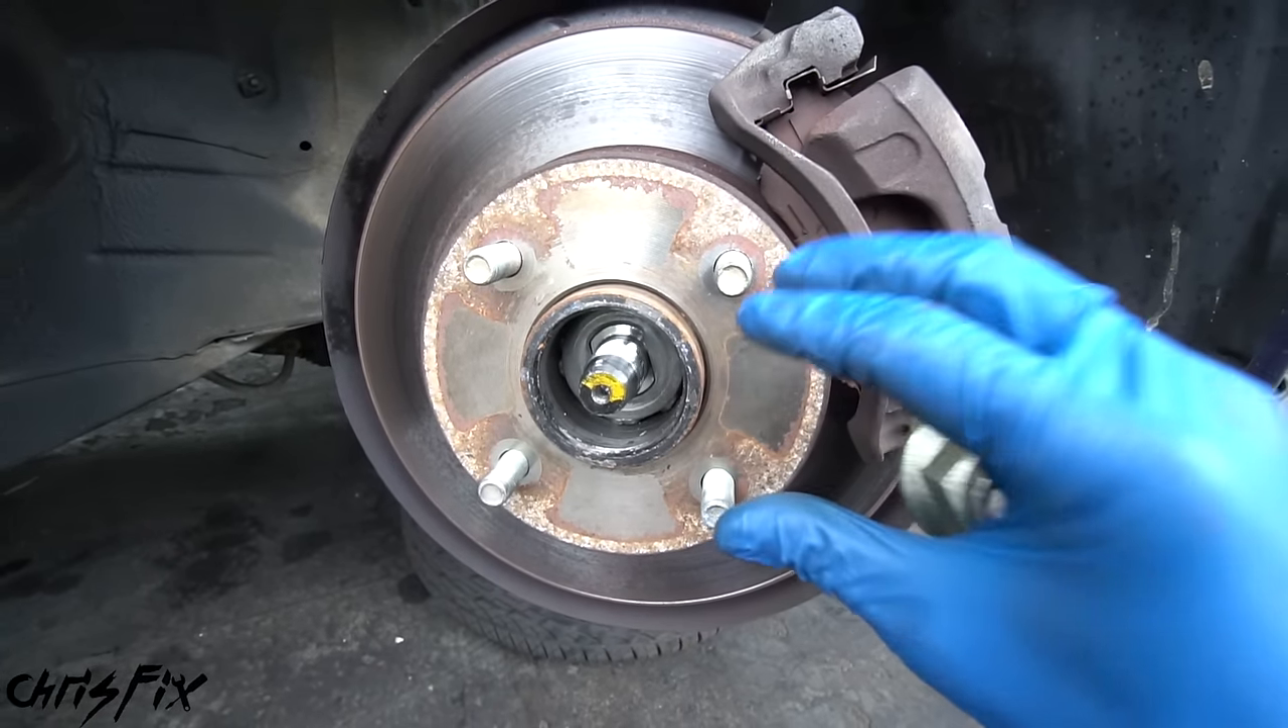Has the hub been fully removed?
No.